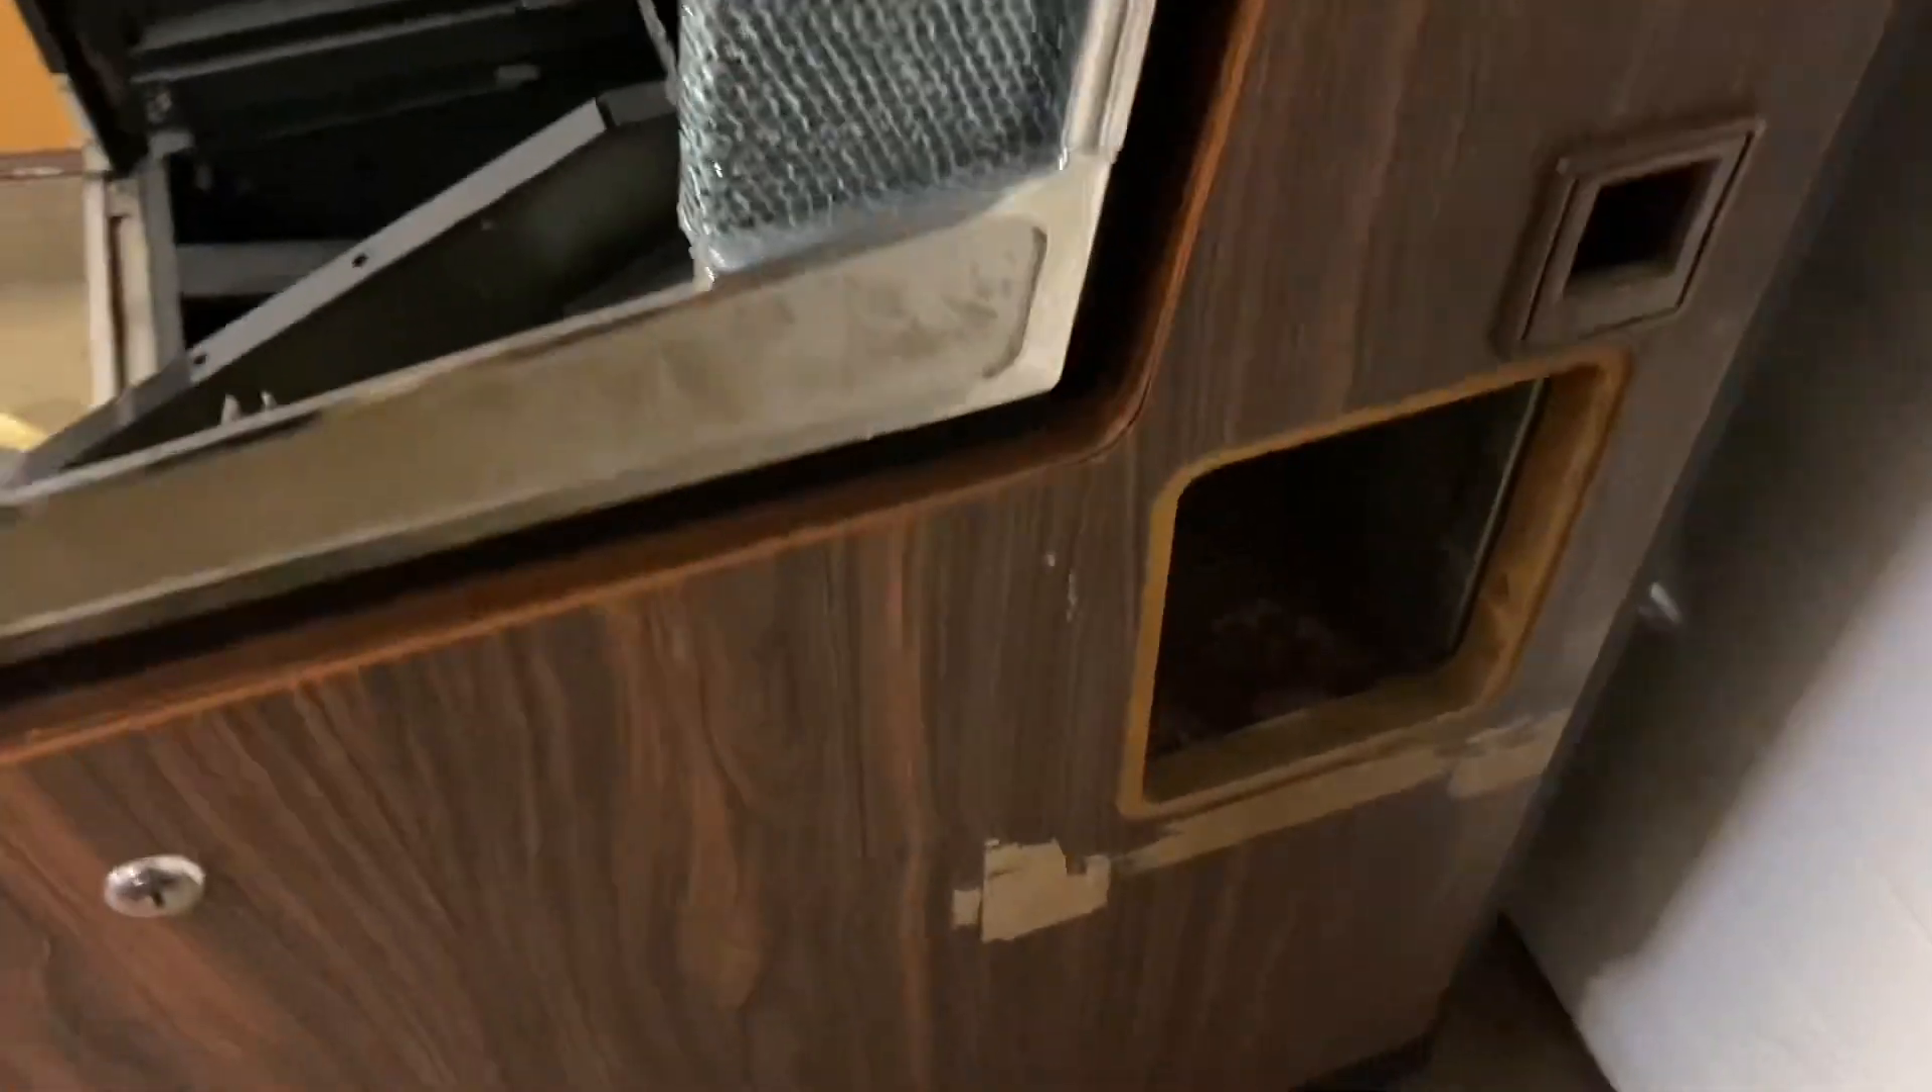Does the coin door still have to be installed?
Yes.